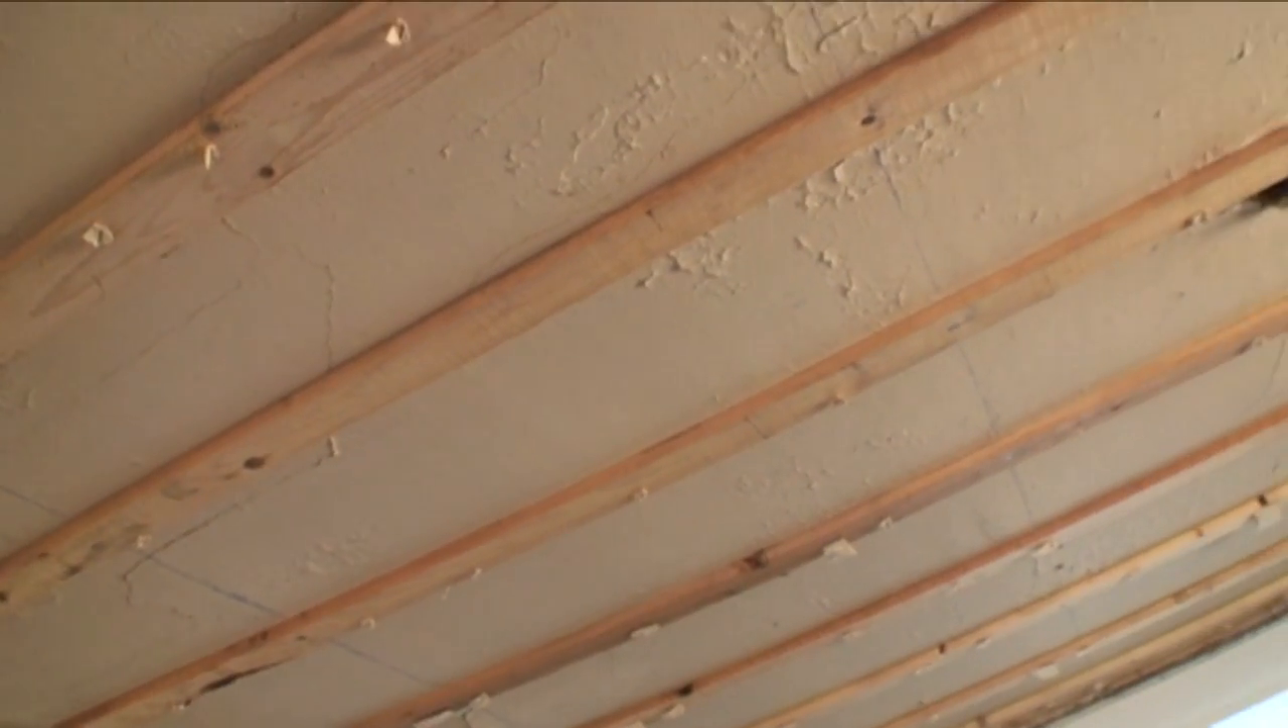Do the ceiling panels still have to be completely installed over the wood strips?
Yes.